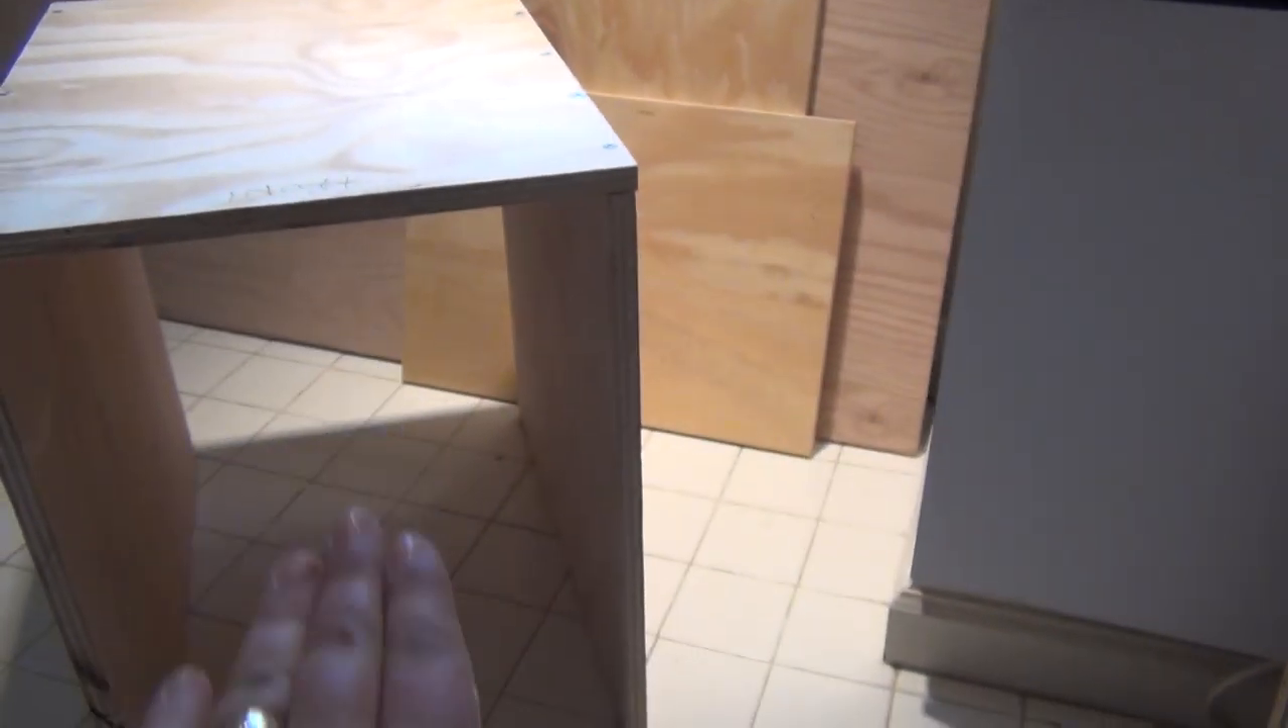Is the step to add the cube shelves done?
No.